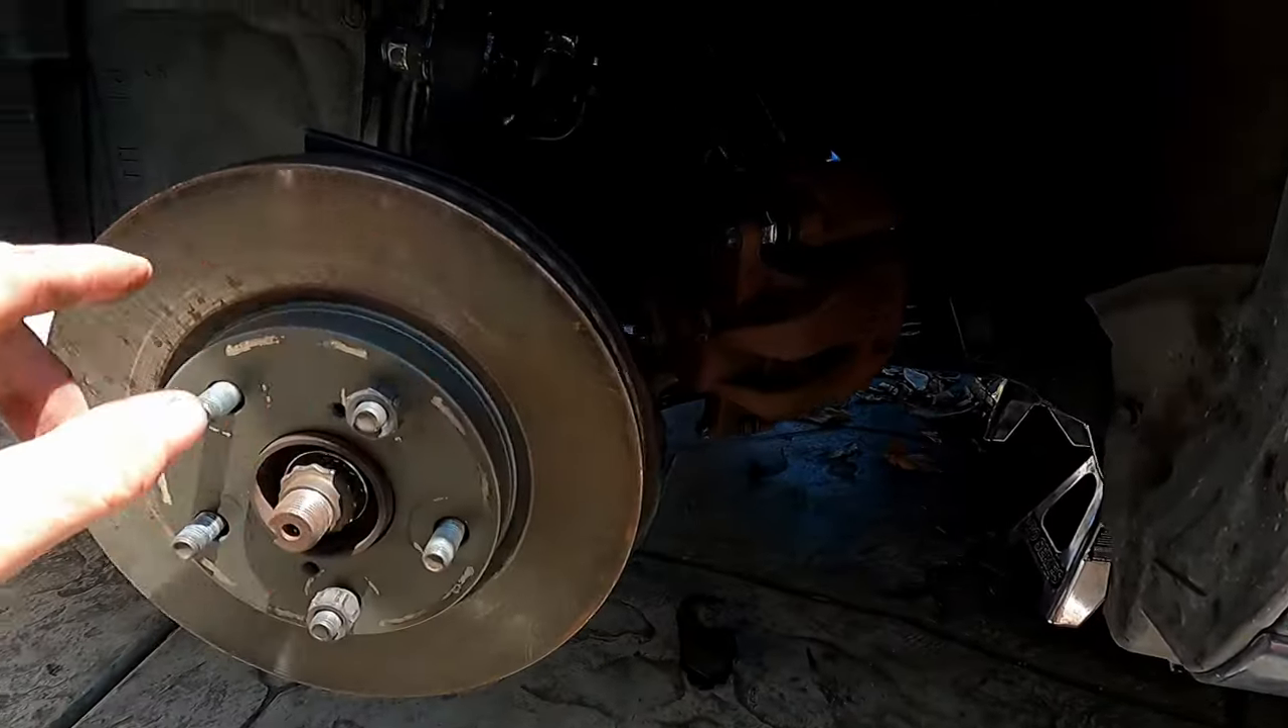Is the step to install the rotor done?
Yes.